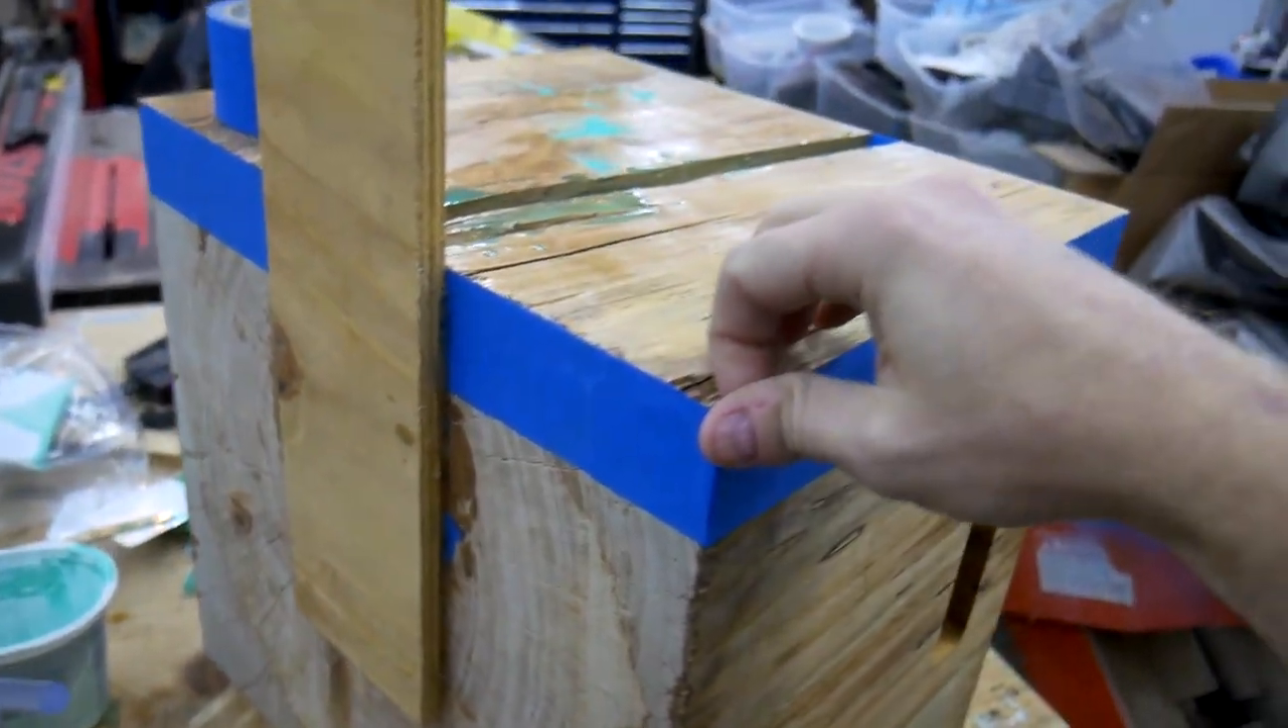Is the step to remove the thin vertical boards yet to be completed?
Yes.